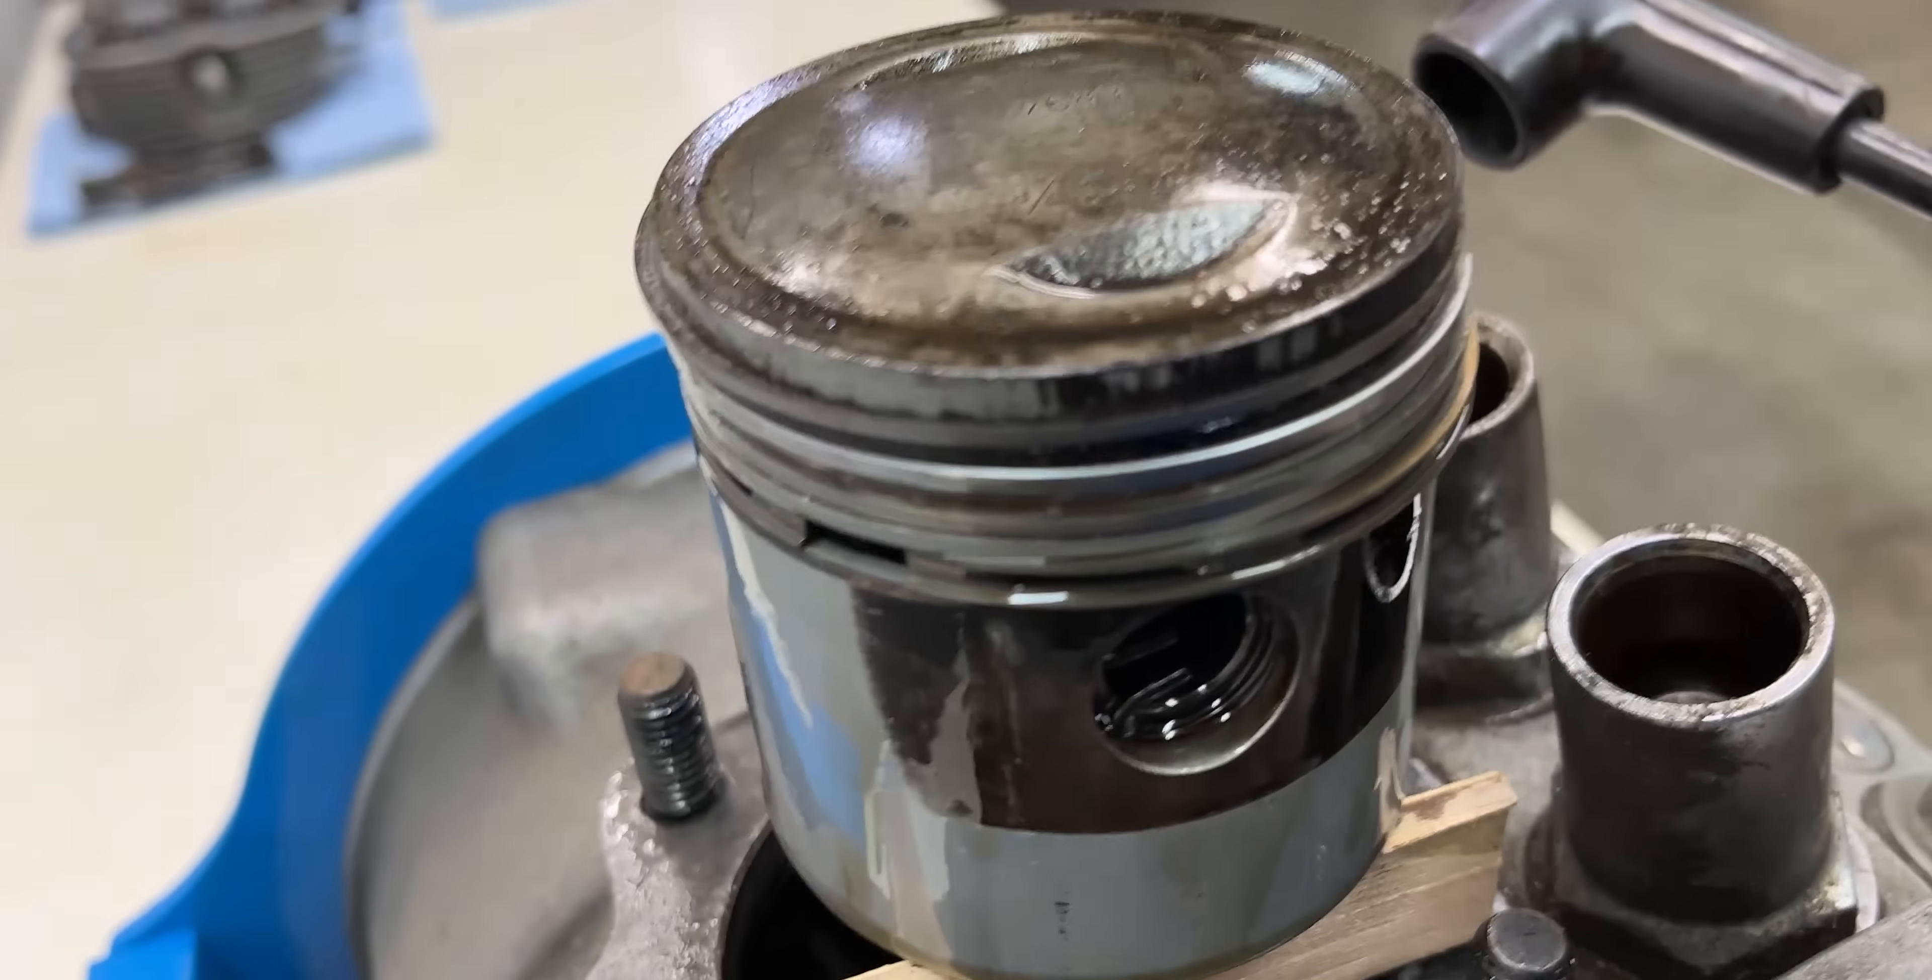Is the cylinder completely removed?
Yes.